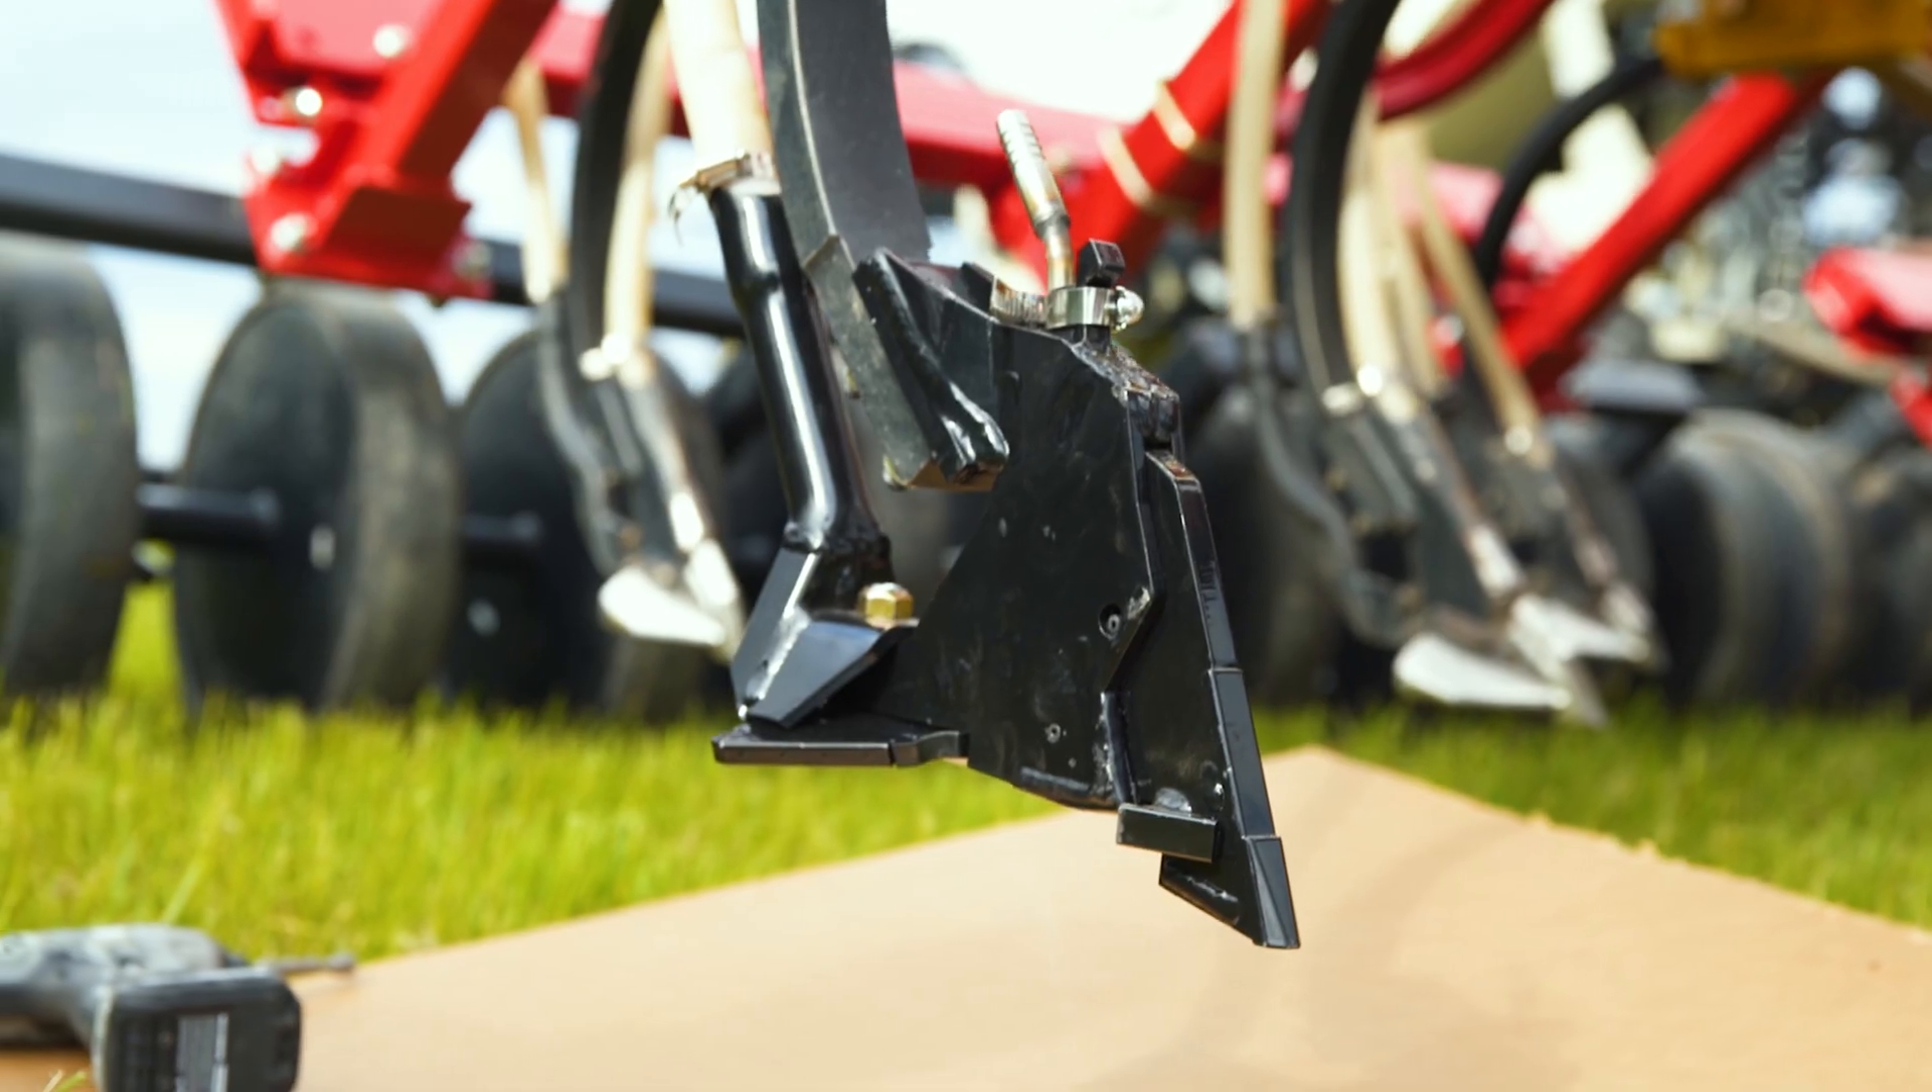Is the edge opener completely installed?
Yes.